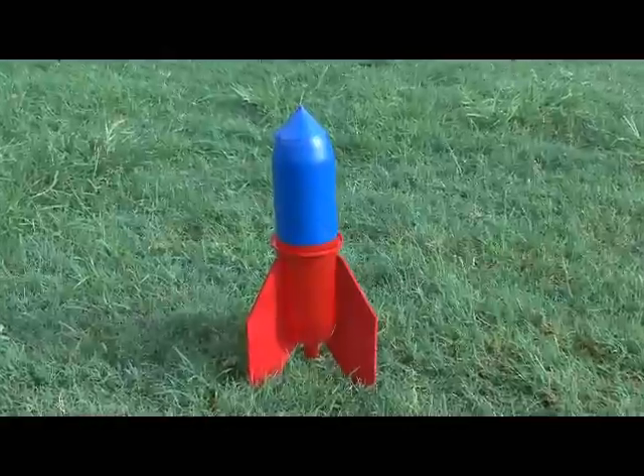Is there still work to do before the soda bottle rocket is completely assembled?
No.